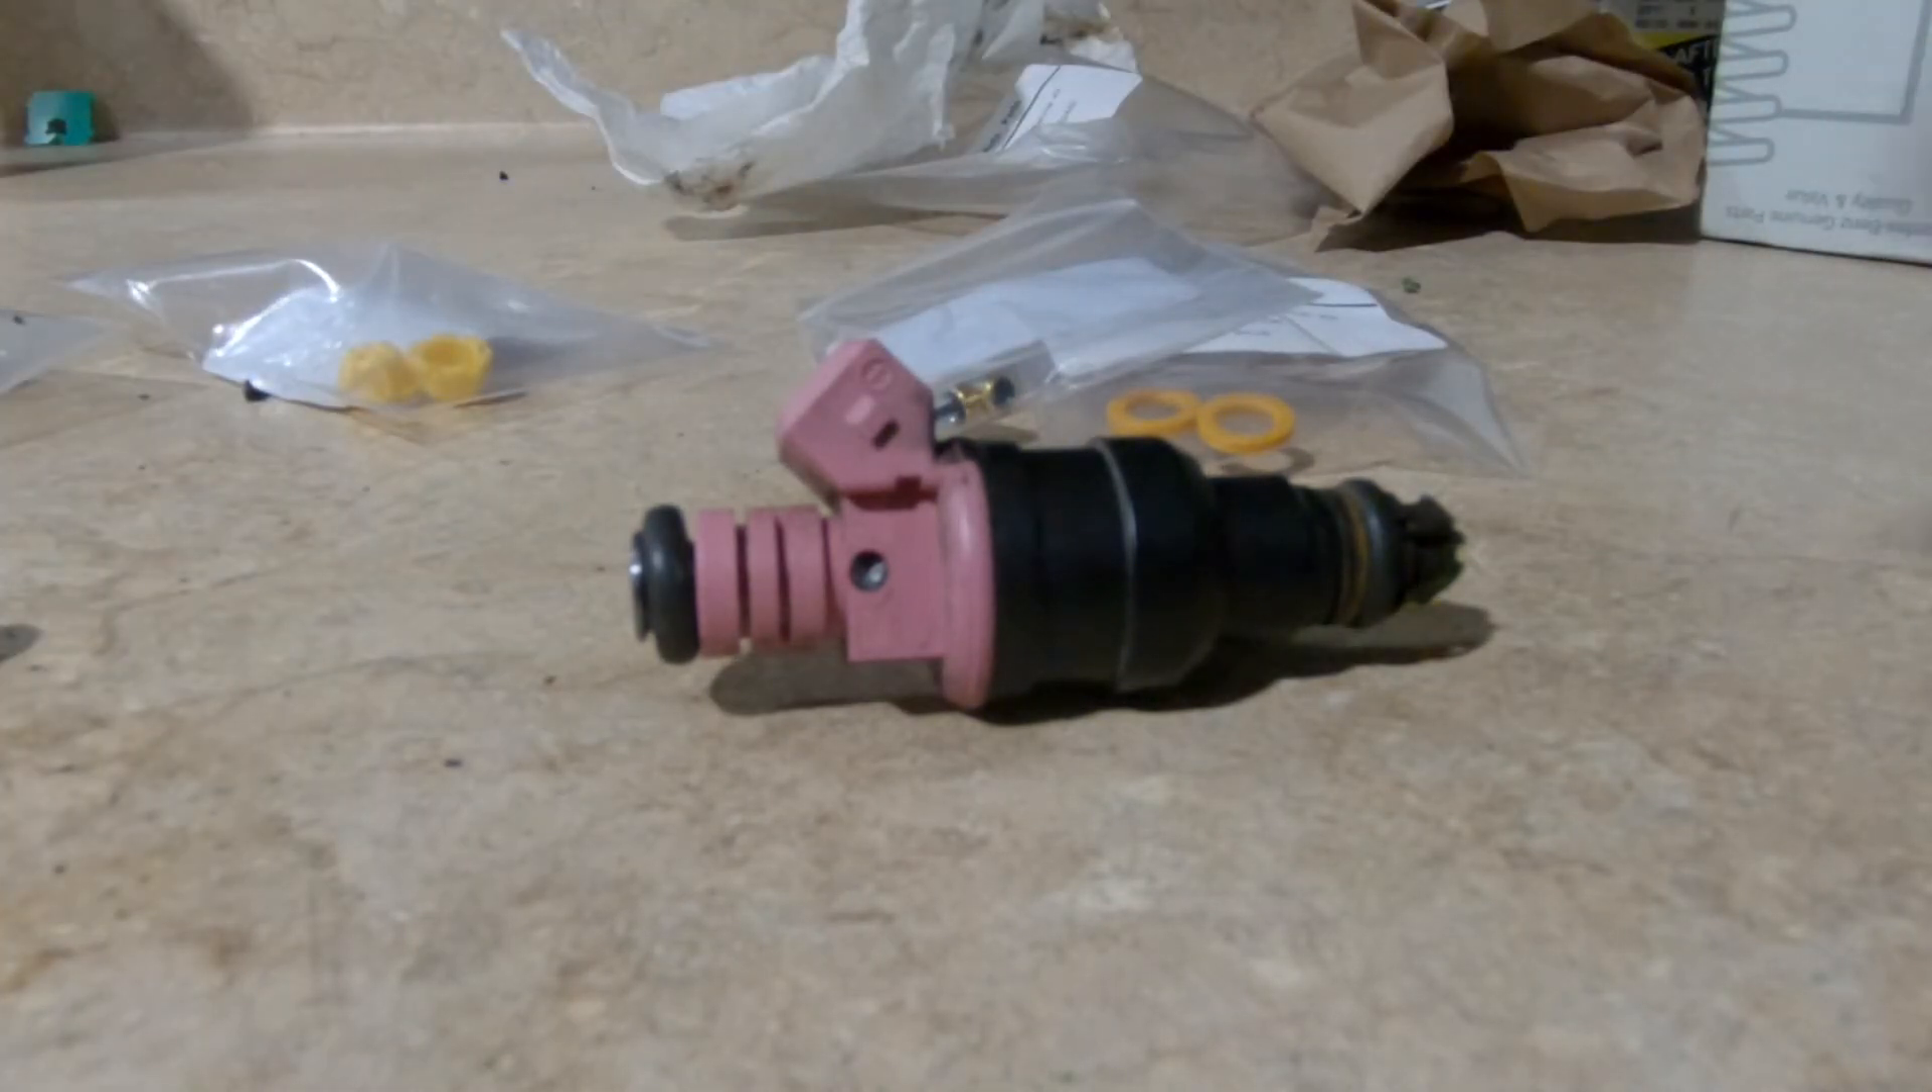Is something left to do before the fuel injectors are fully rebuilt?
Yes.